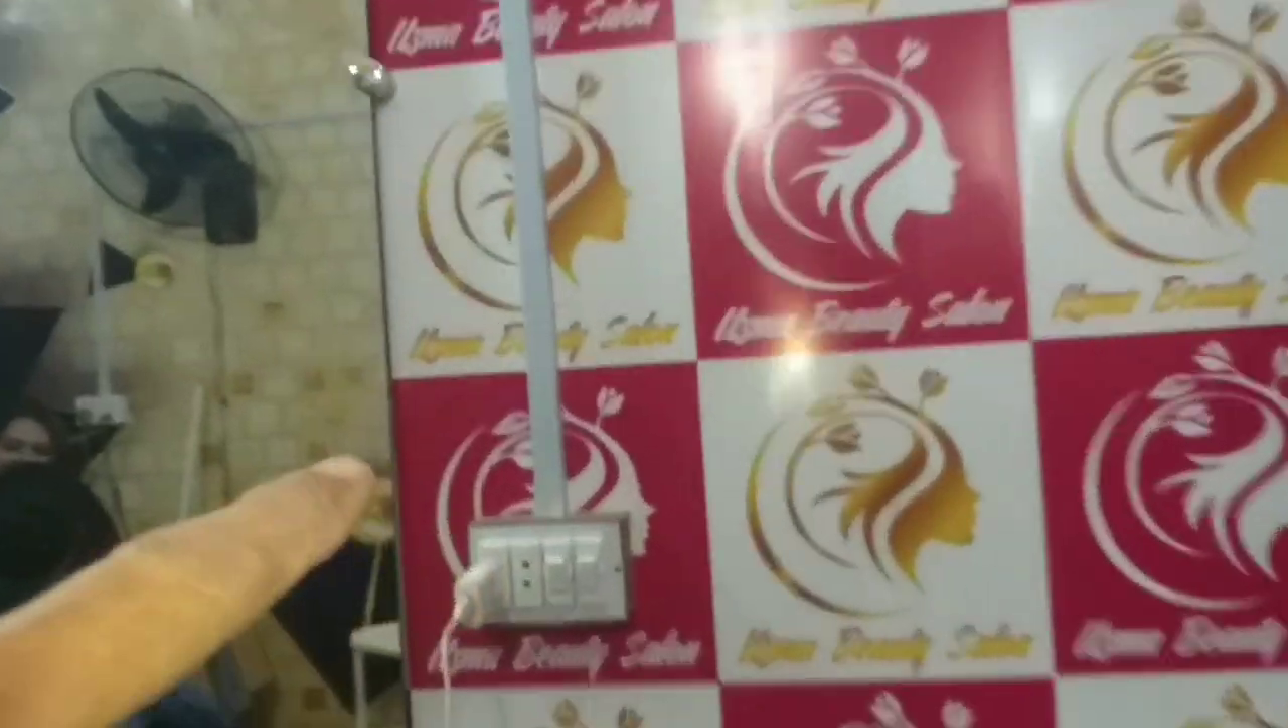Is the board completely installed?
Yes.